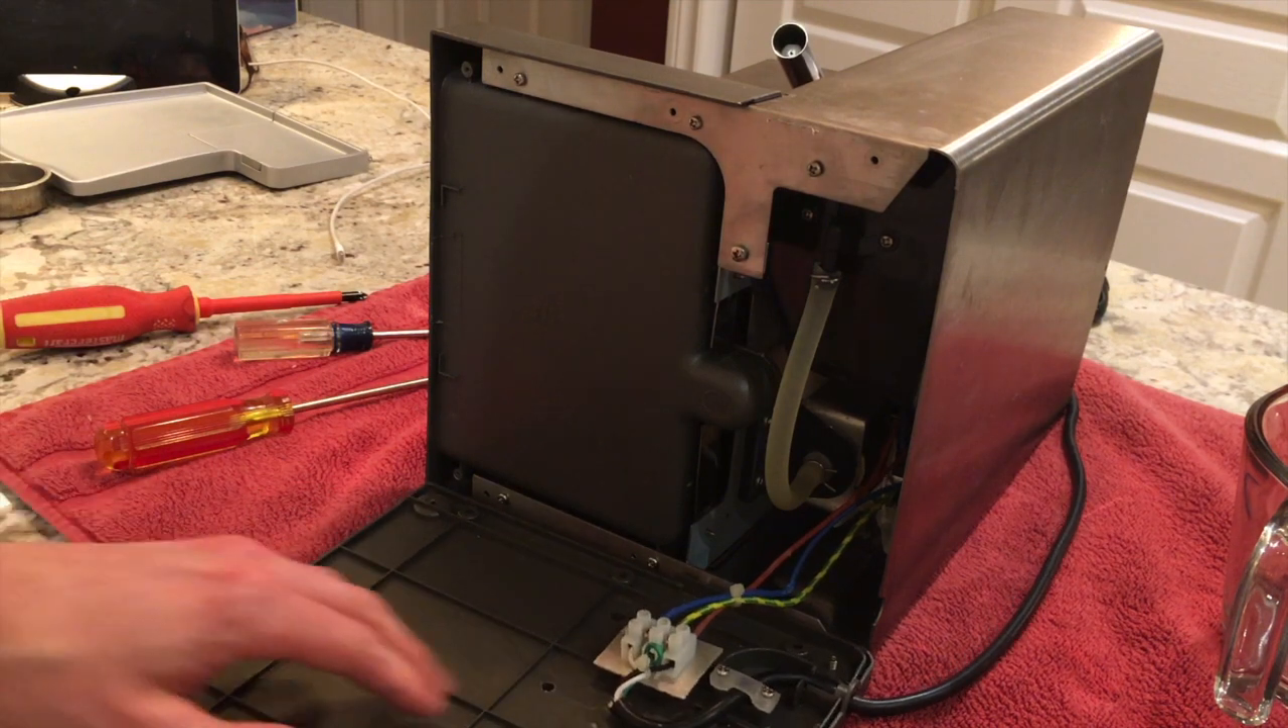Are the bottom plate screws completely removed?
Yes.